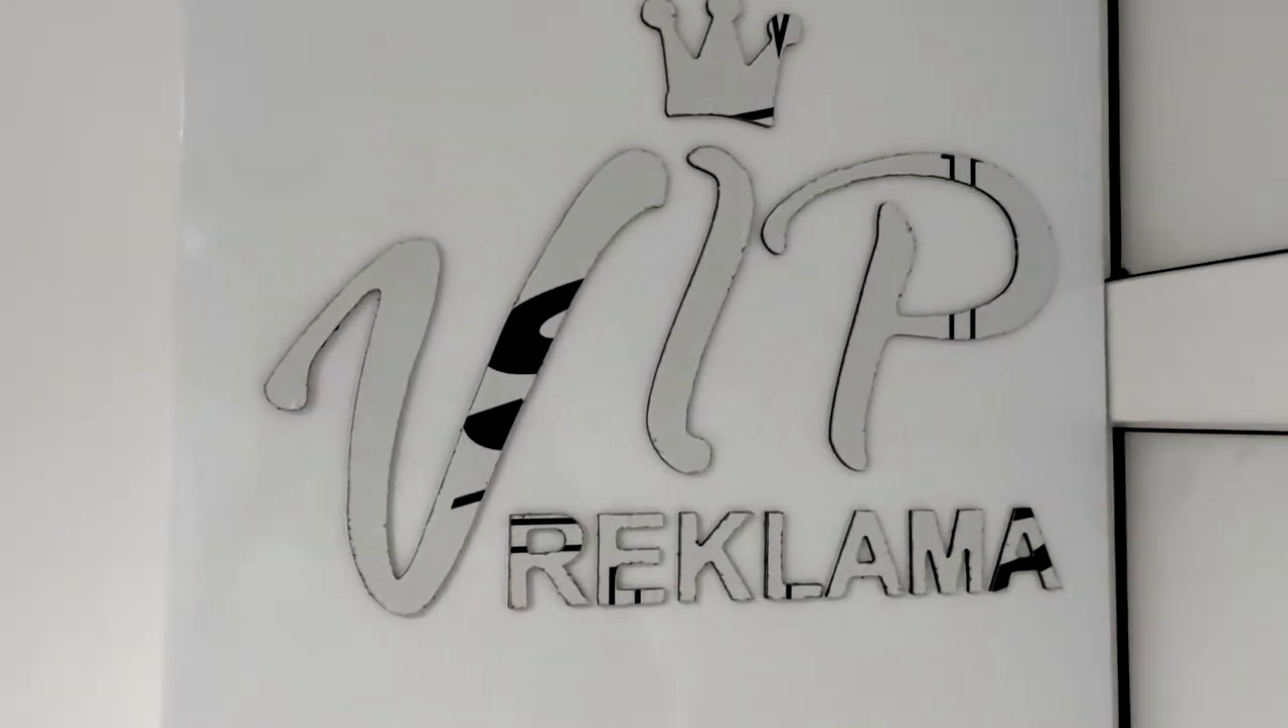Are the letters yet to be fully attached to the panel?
No.